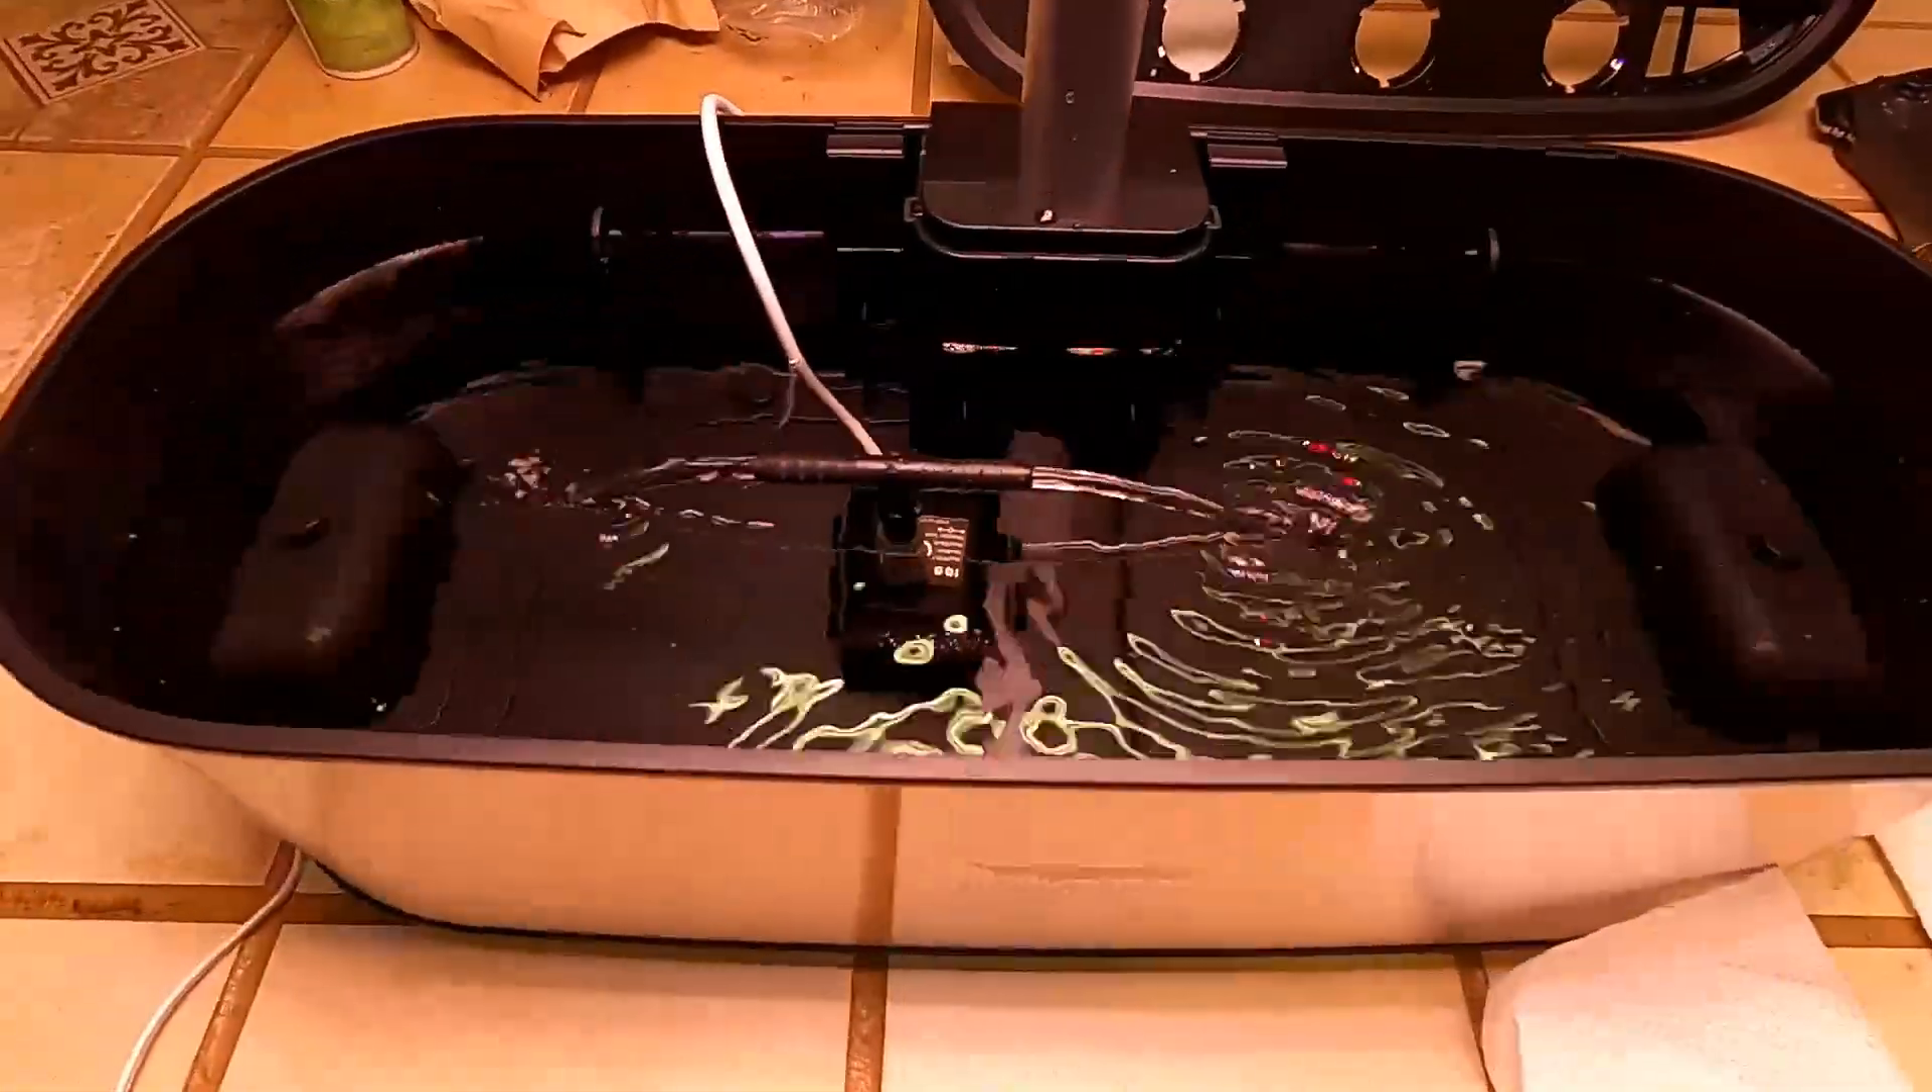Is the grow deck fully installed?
No.